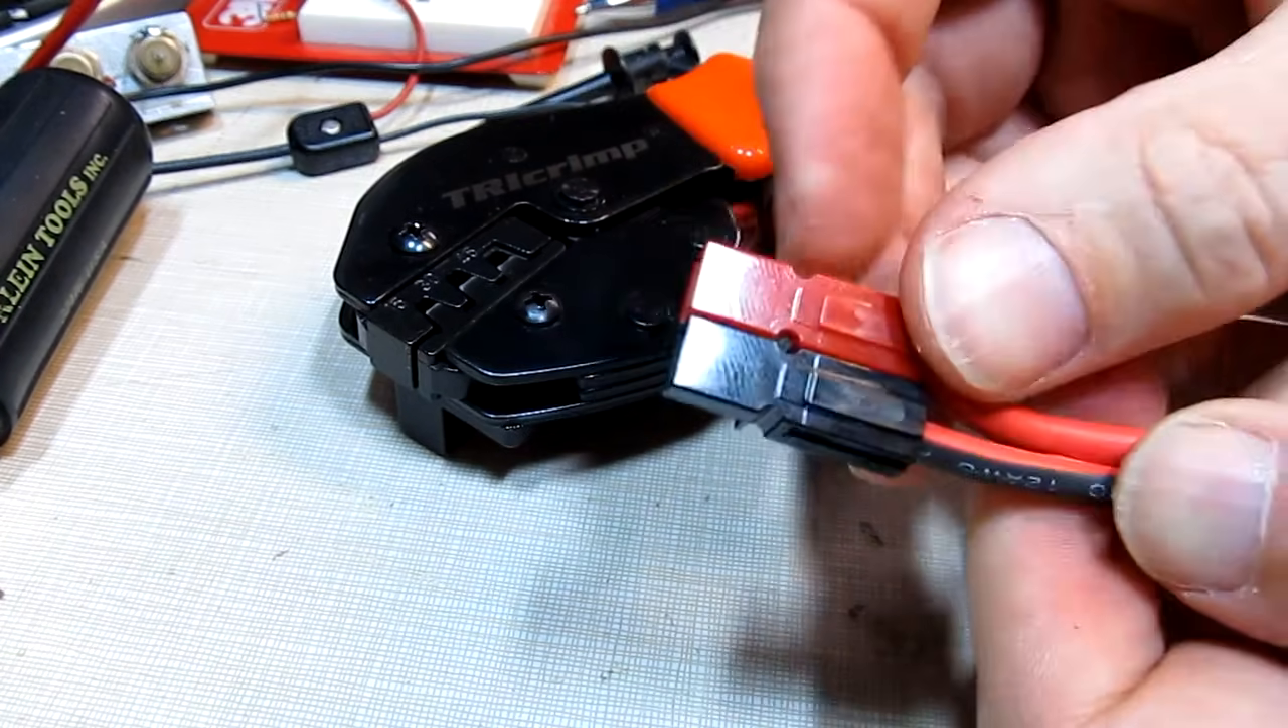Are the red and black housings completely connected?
Yes.